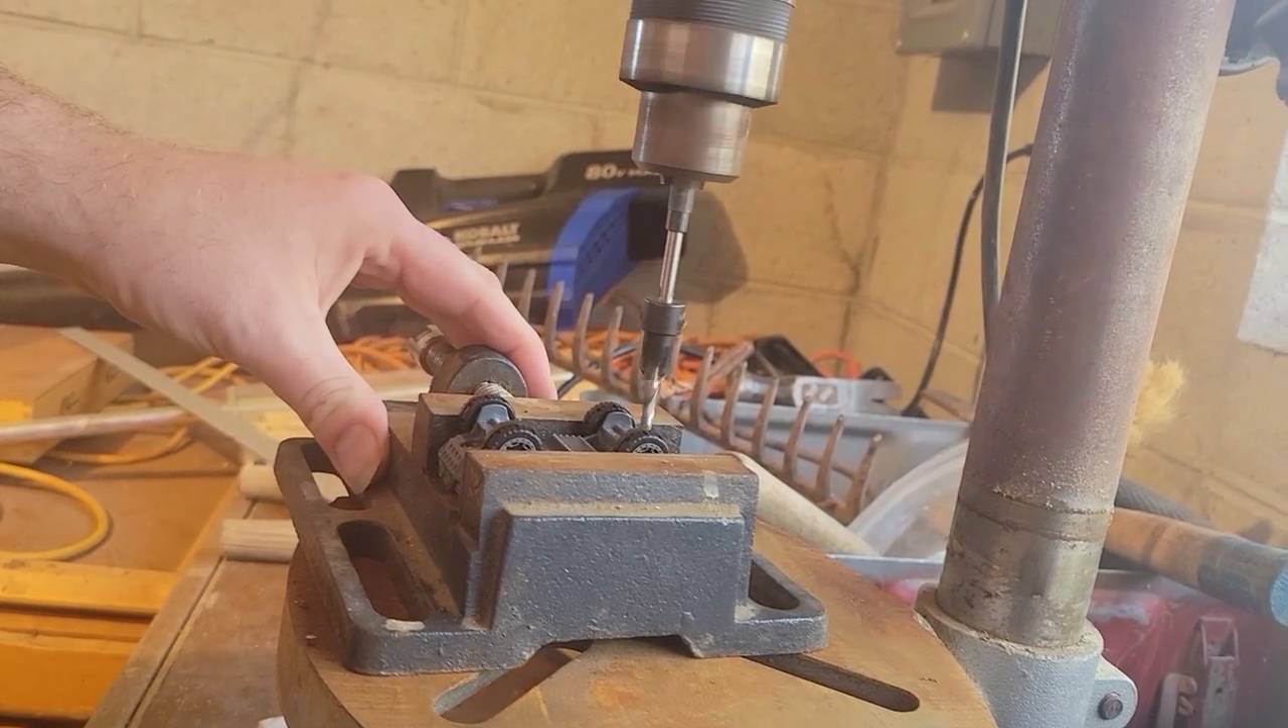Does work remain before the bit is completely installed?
No.